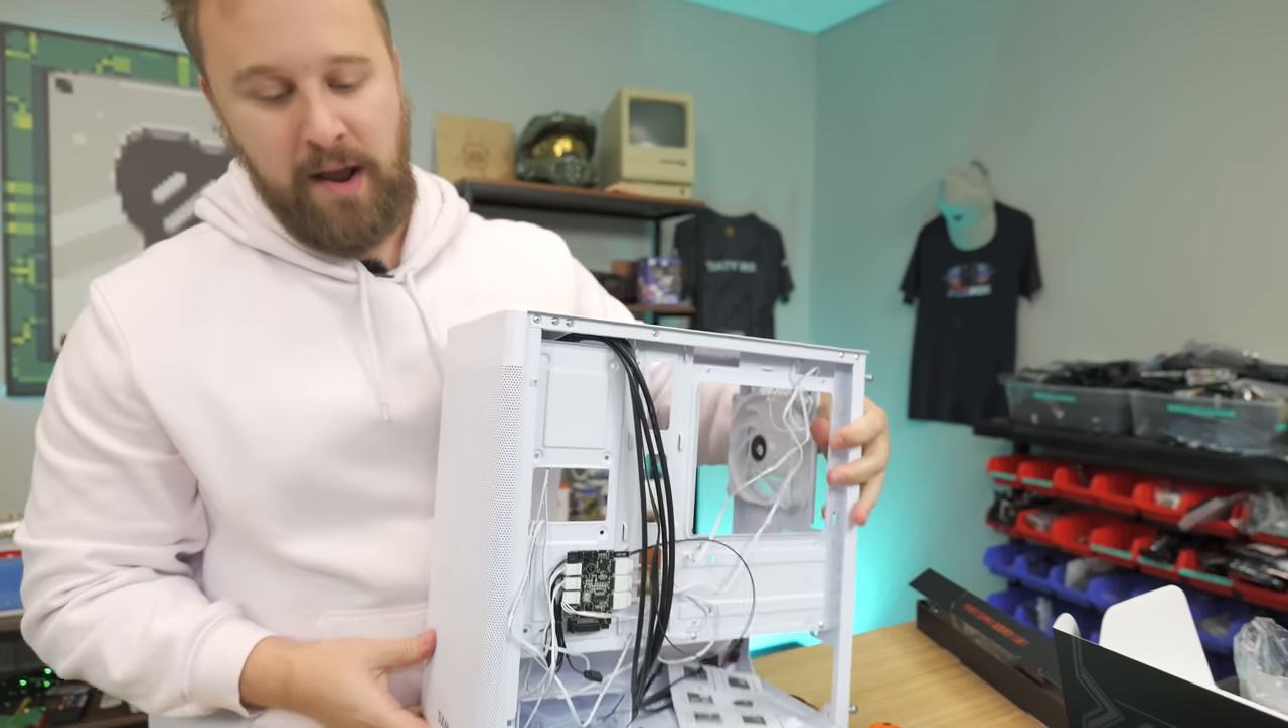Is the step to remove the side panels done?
Yes.